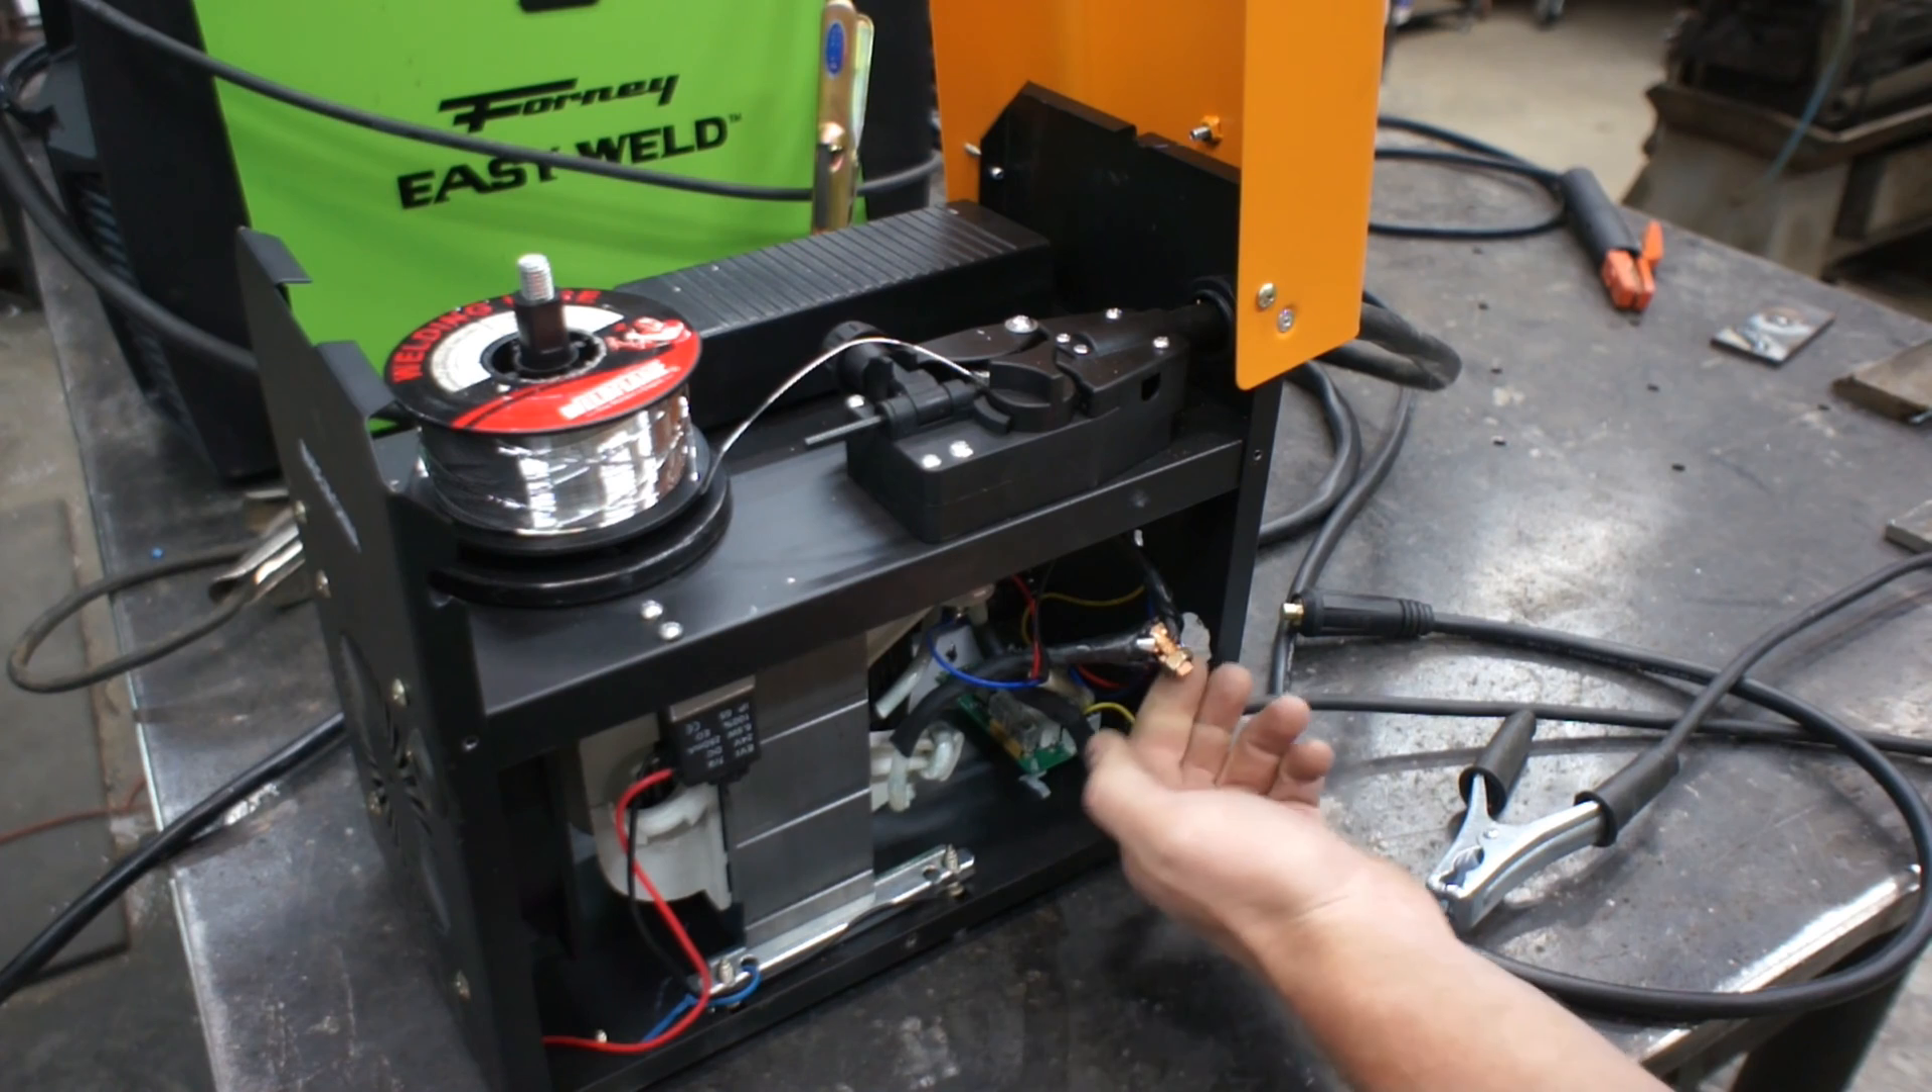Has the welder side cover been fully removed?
Yes.